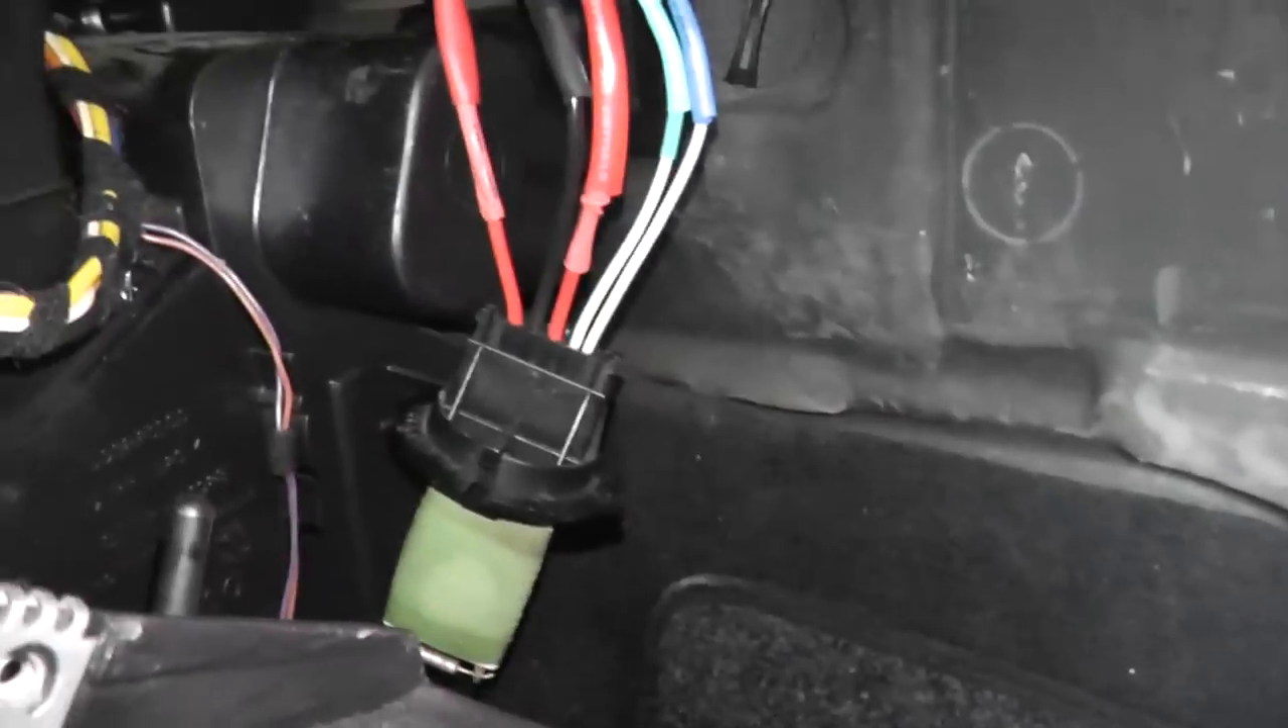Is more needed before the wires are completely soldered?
No.